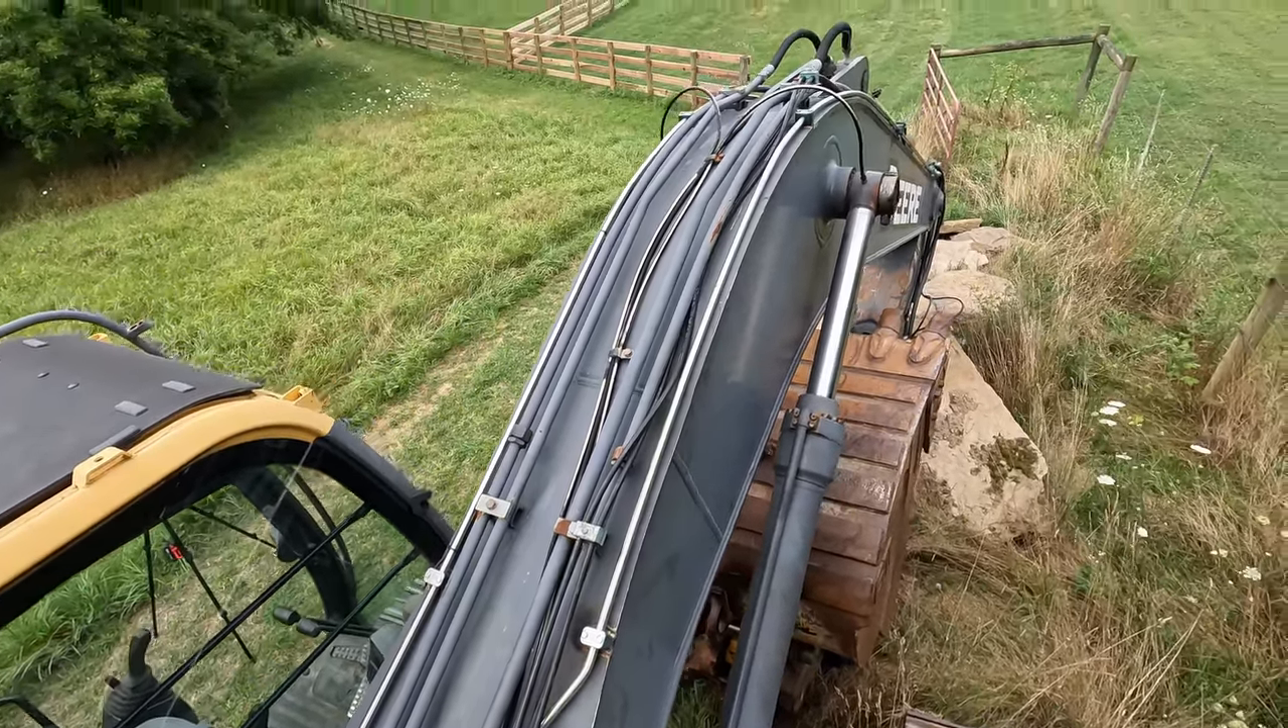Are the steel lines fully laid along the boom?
Yes.